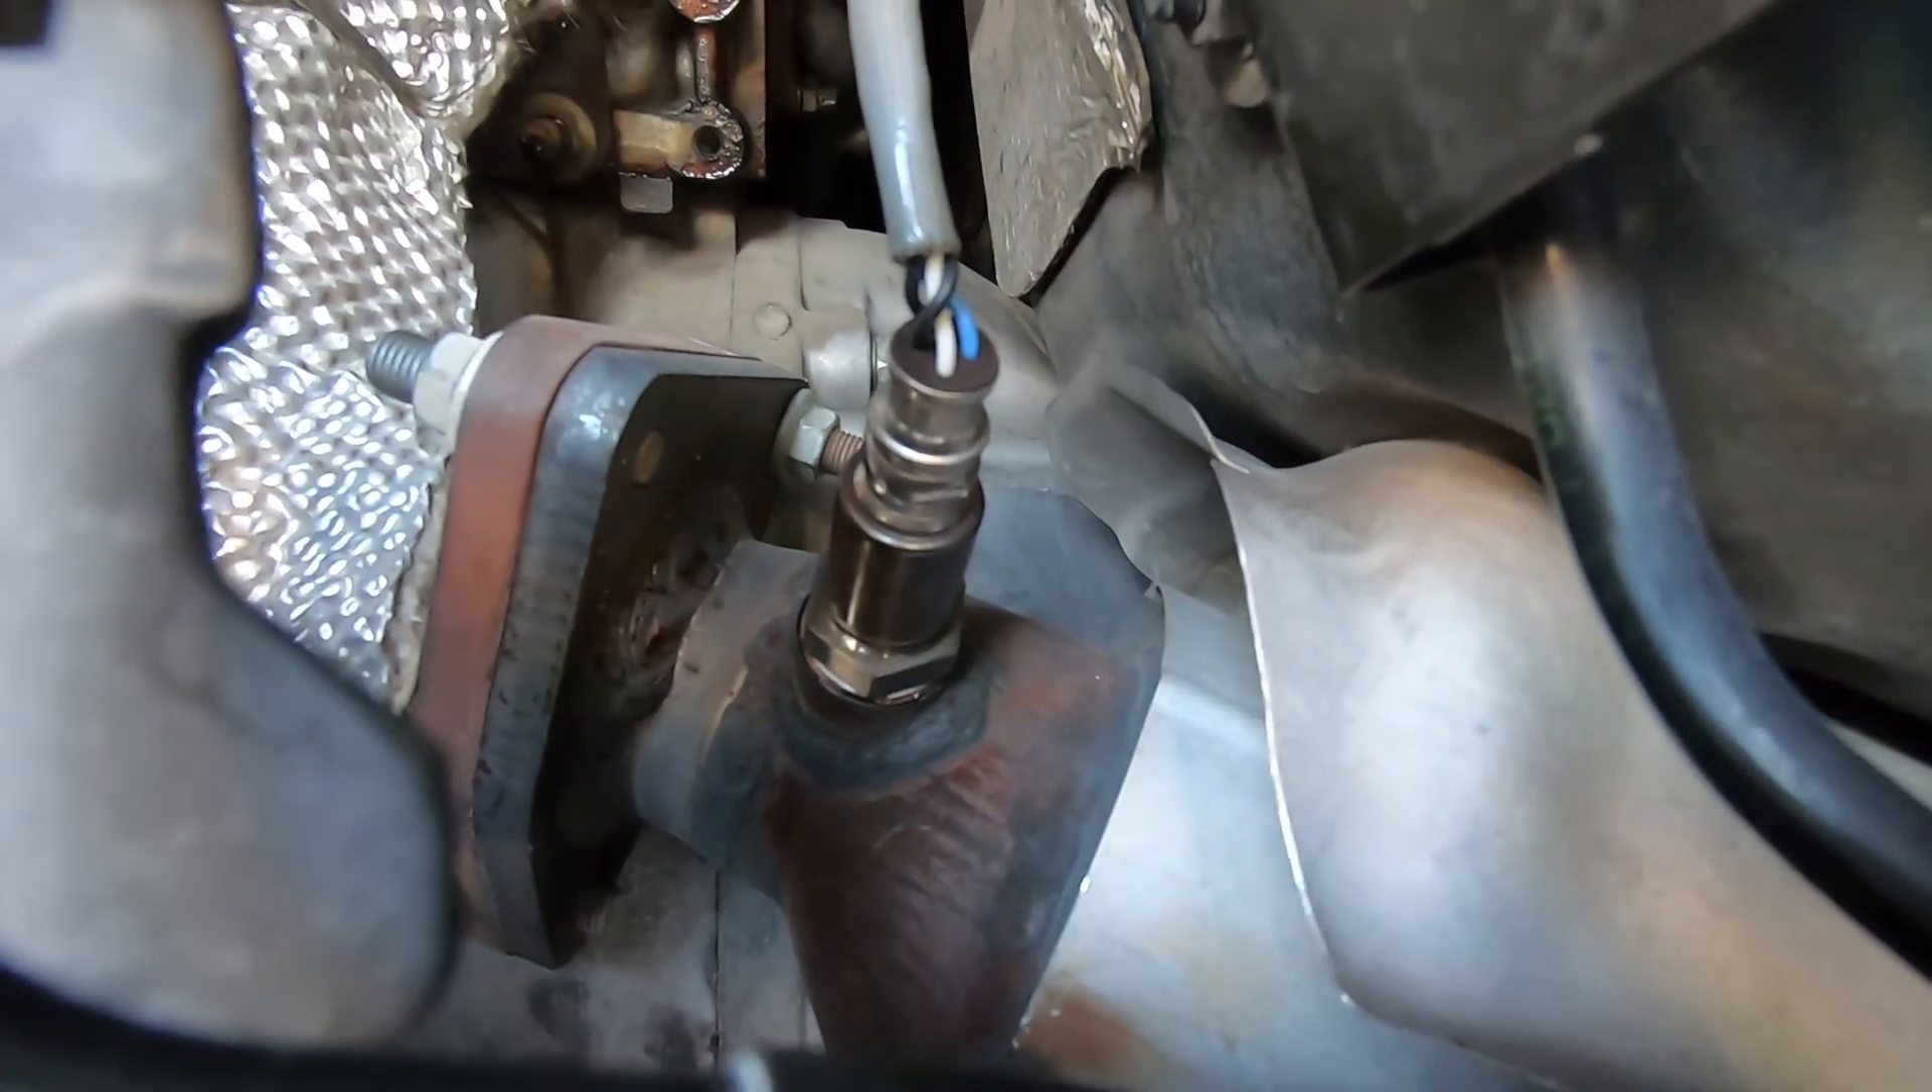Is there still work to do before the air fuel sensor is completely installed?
No.